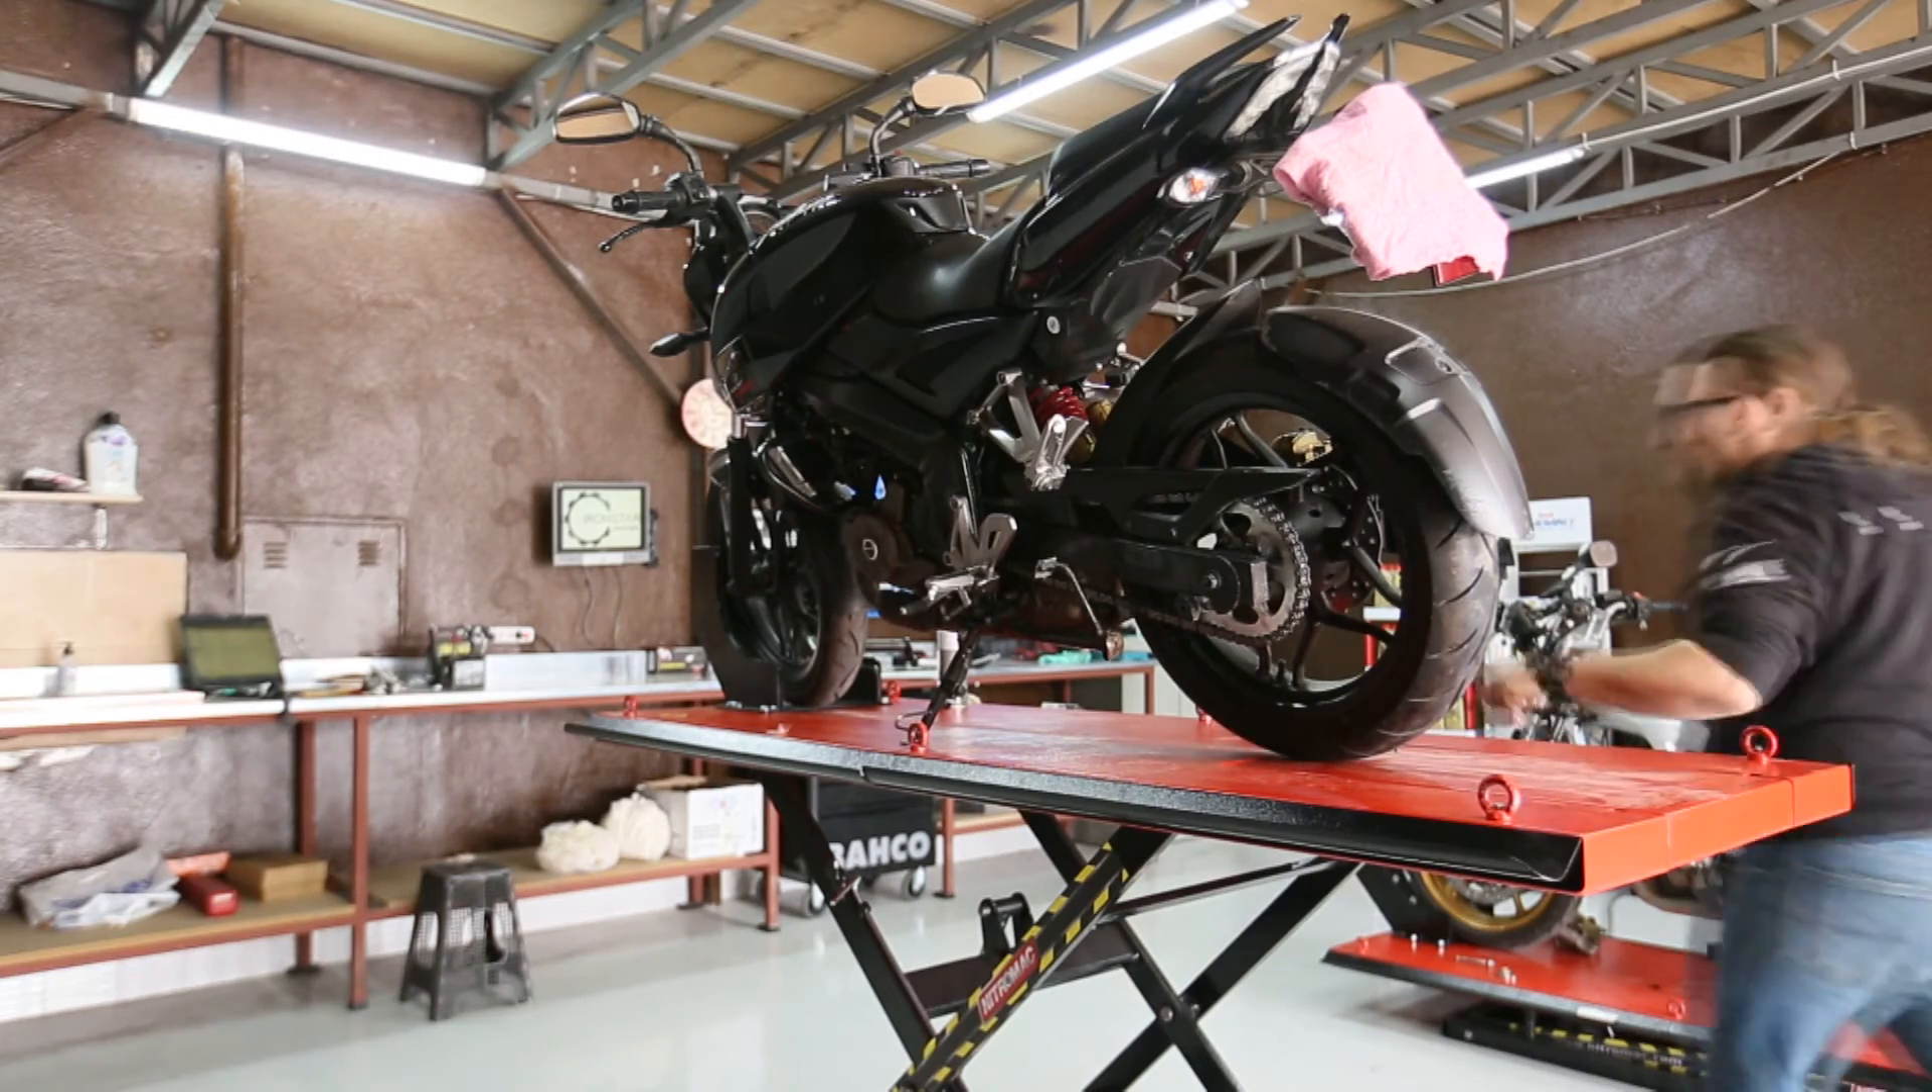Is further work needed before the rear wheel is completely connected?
No.